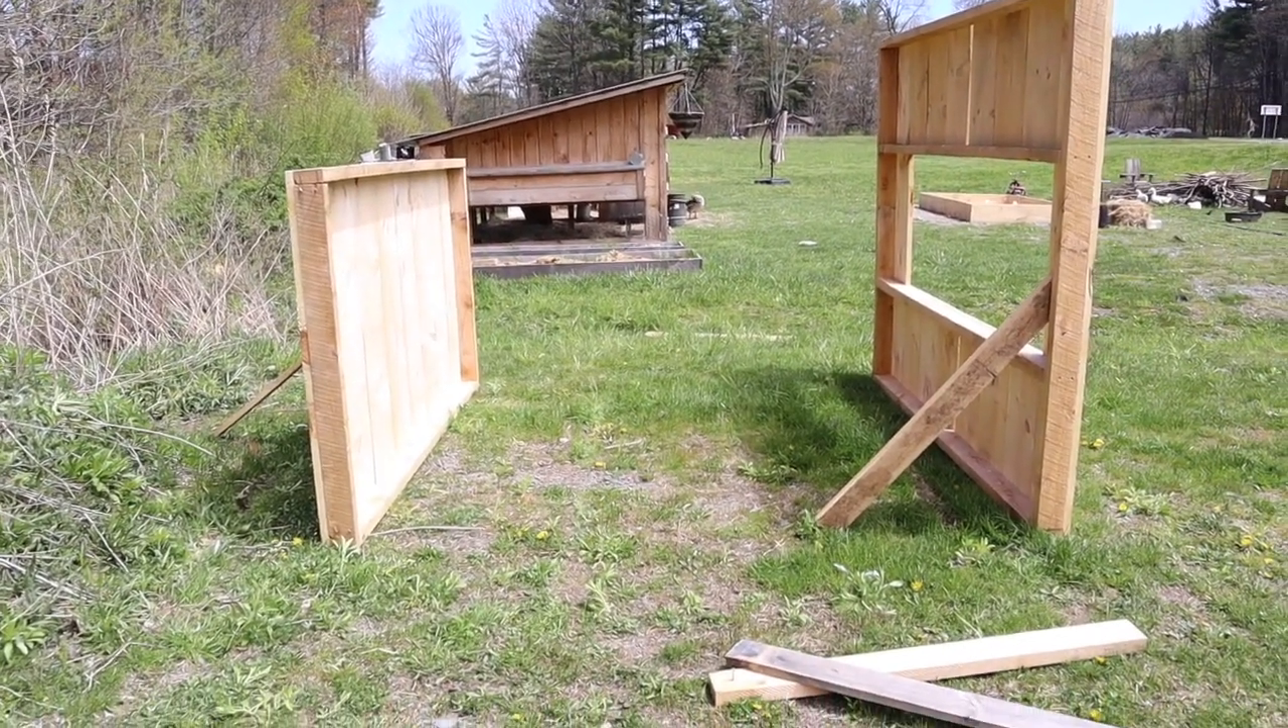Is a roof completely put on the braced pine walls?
No.